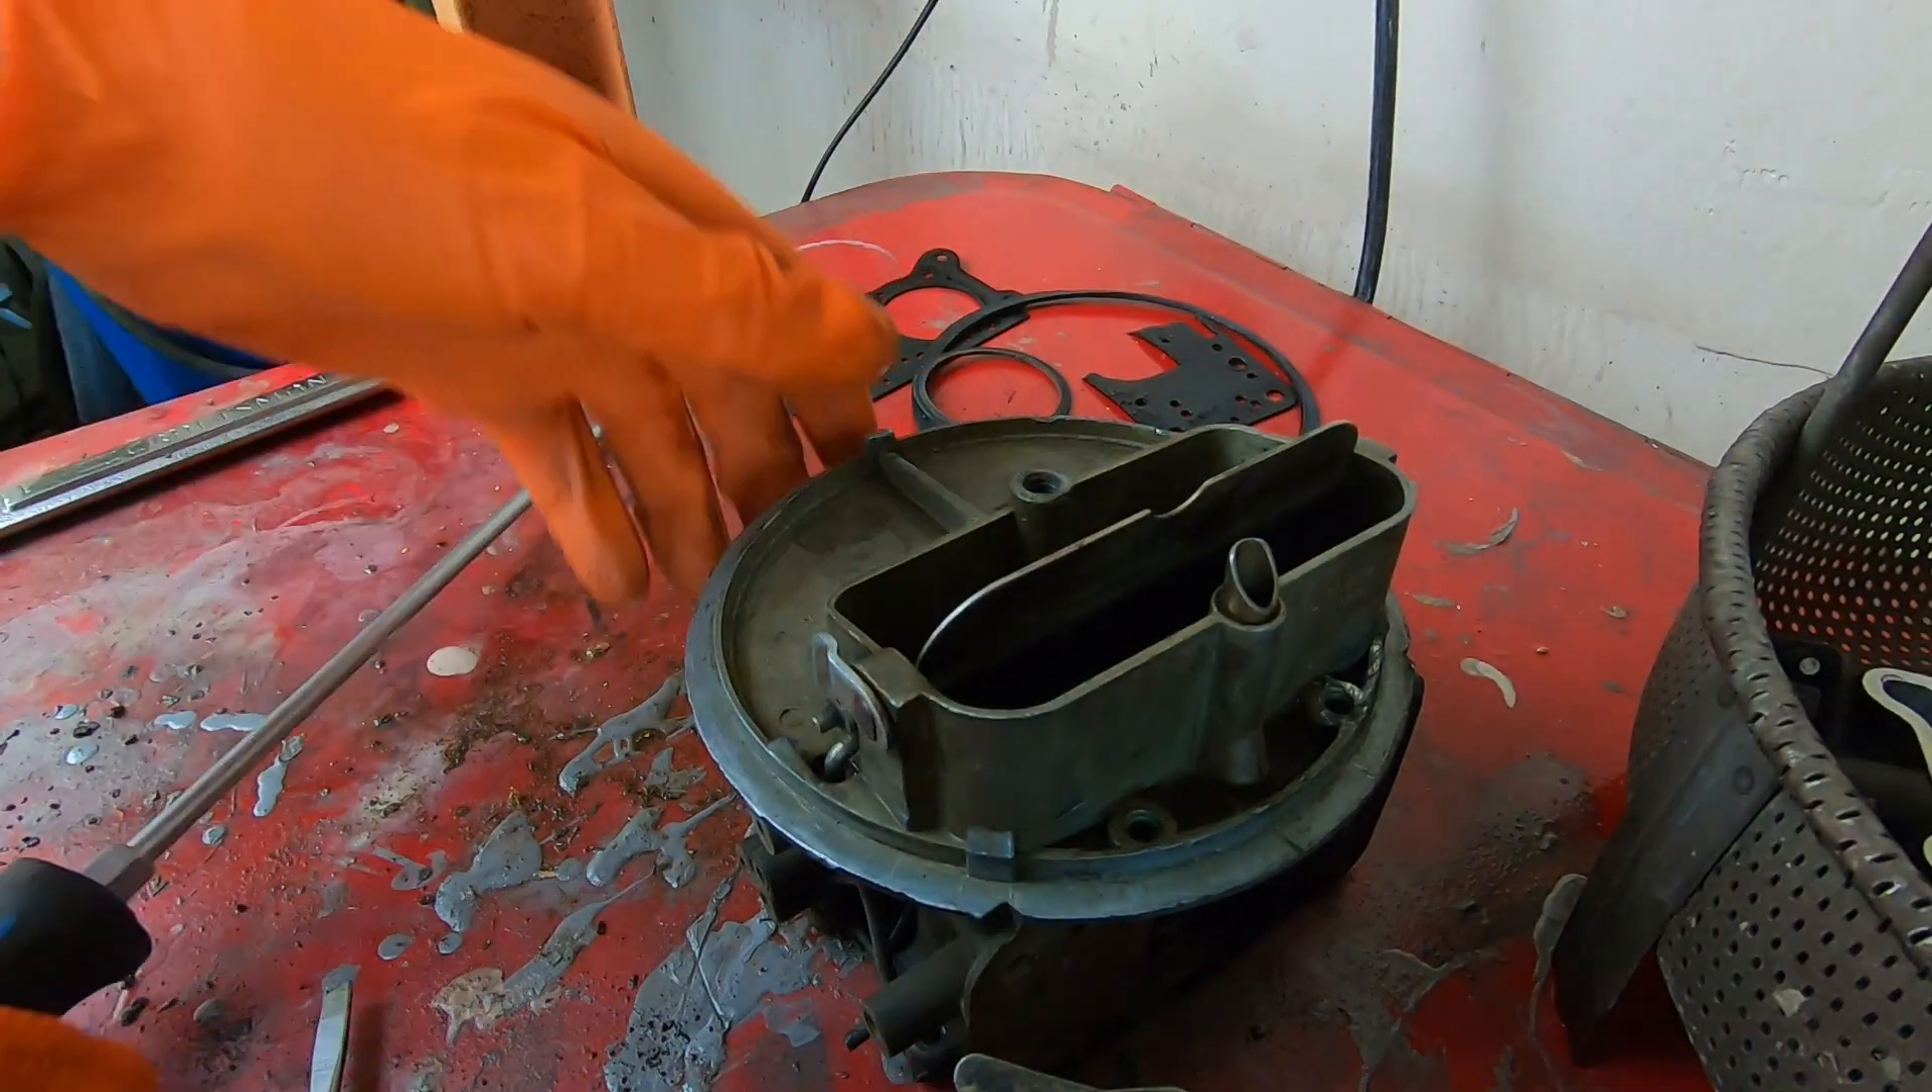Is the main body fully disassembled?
No.